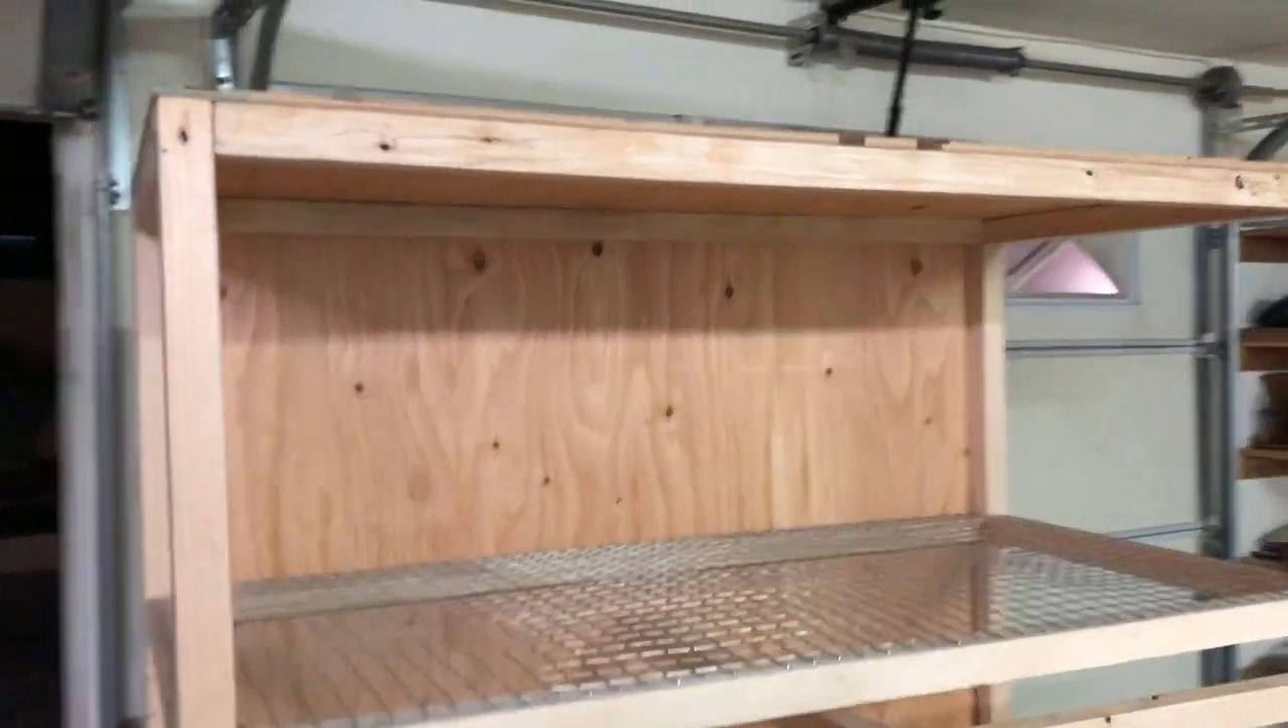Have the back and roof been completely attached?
Yes.